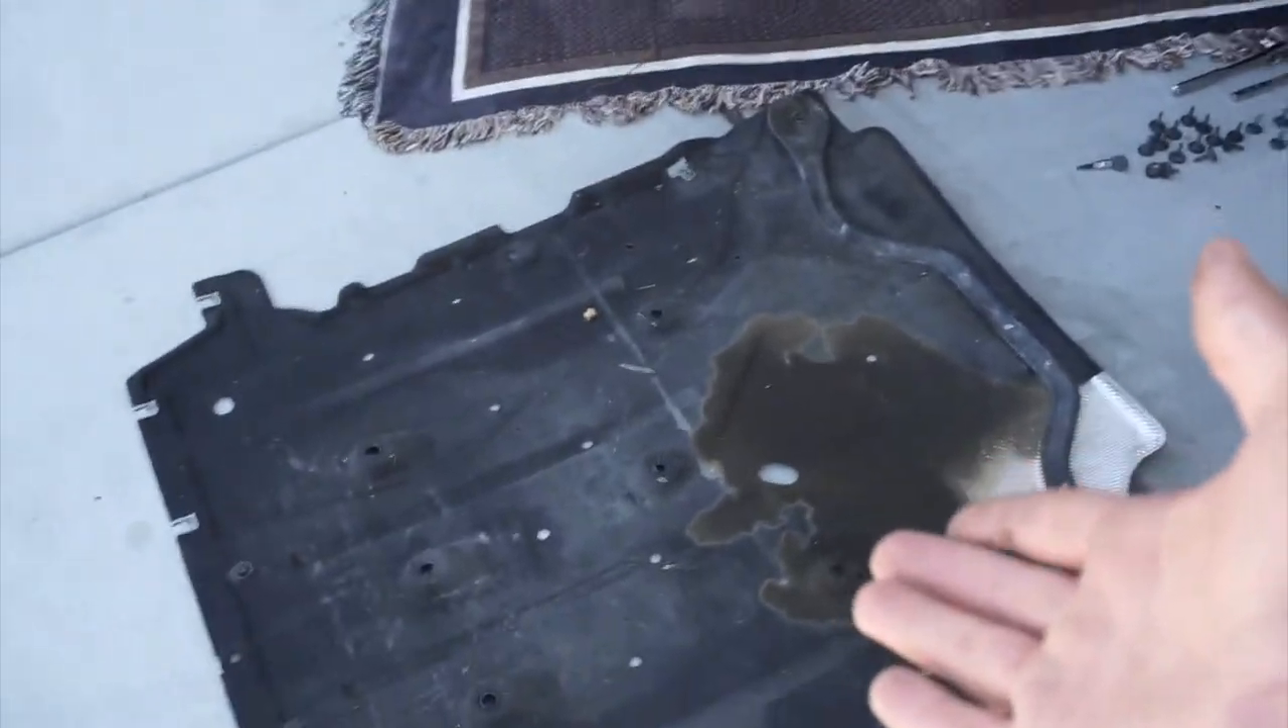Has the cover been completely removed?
Yes.